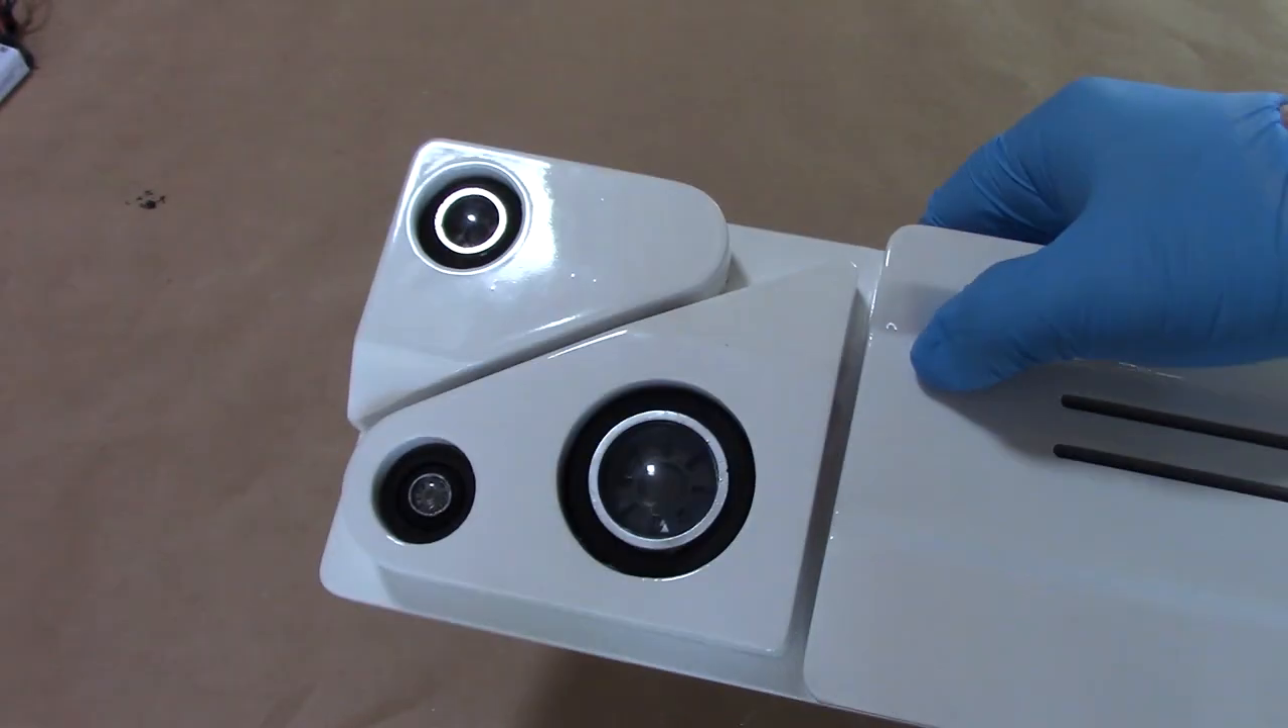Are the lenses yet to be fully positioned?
No.